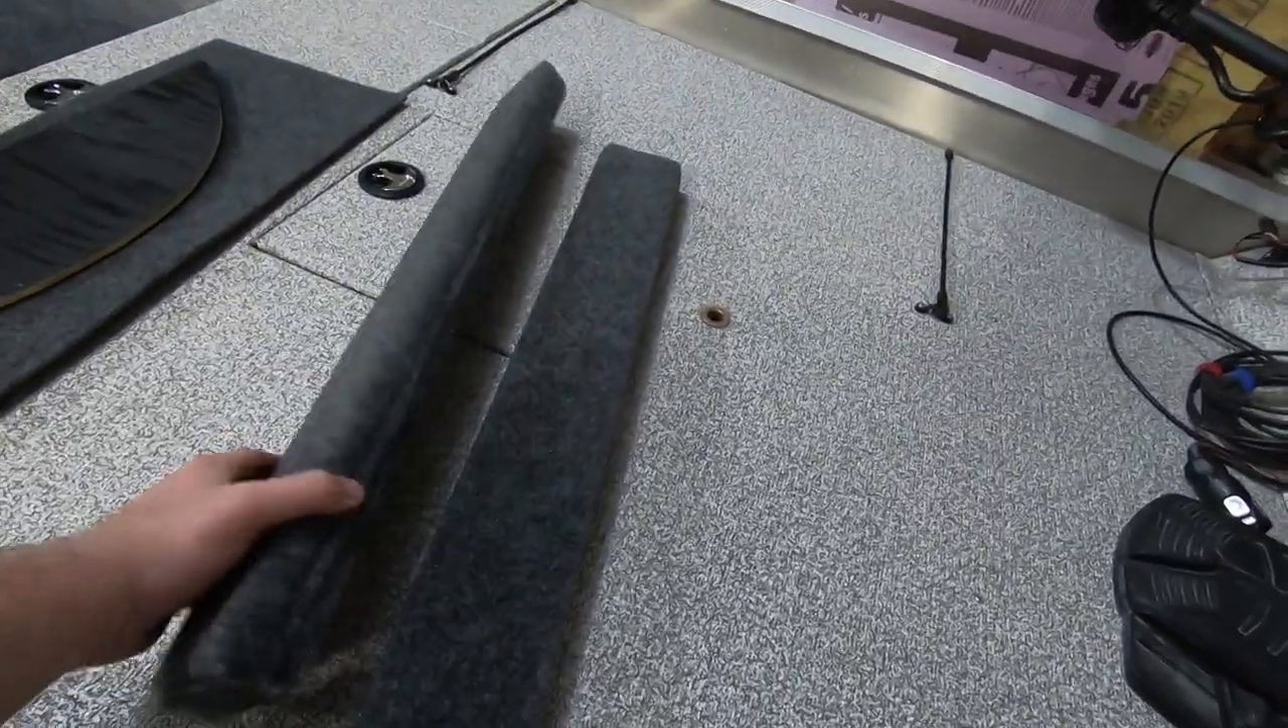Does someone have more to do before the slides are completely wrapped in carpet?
No.